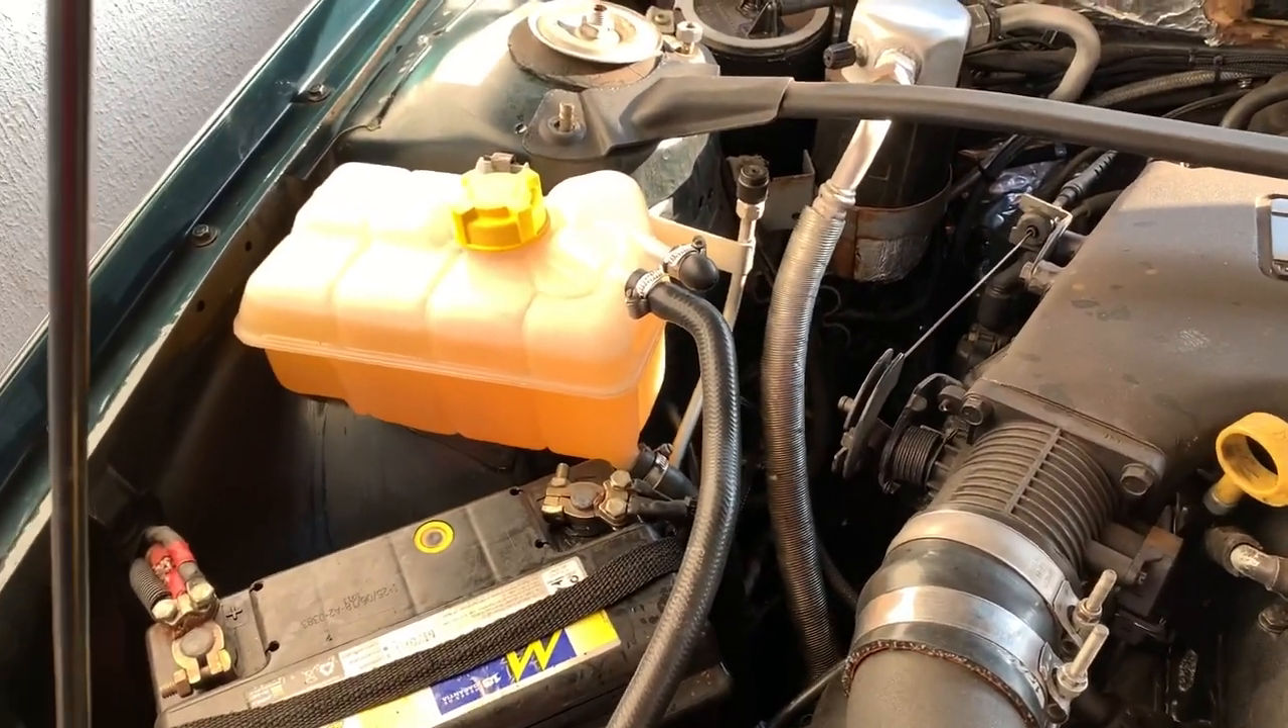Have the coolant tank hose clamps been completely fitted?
Yes.